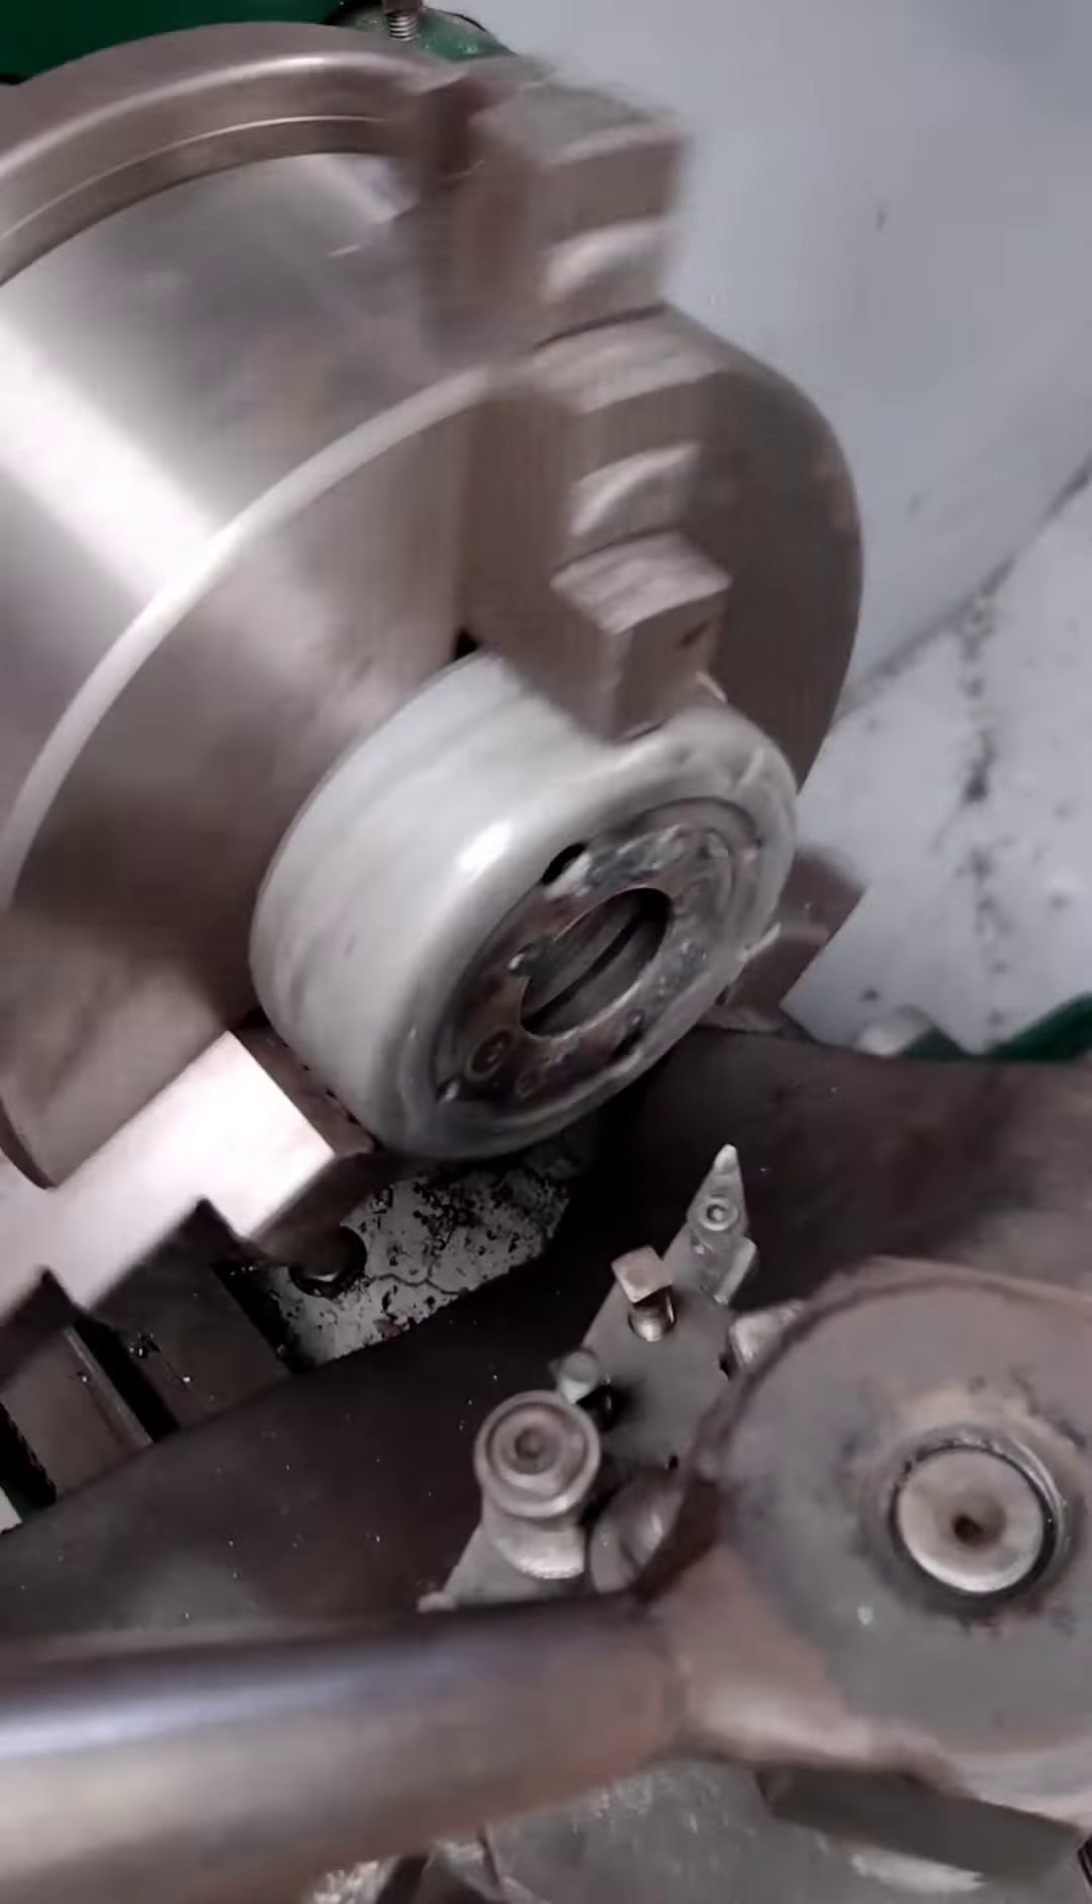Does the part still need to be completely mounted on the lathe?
No.